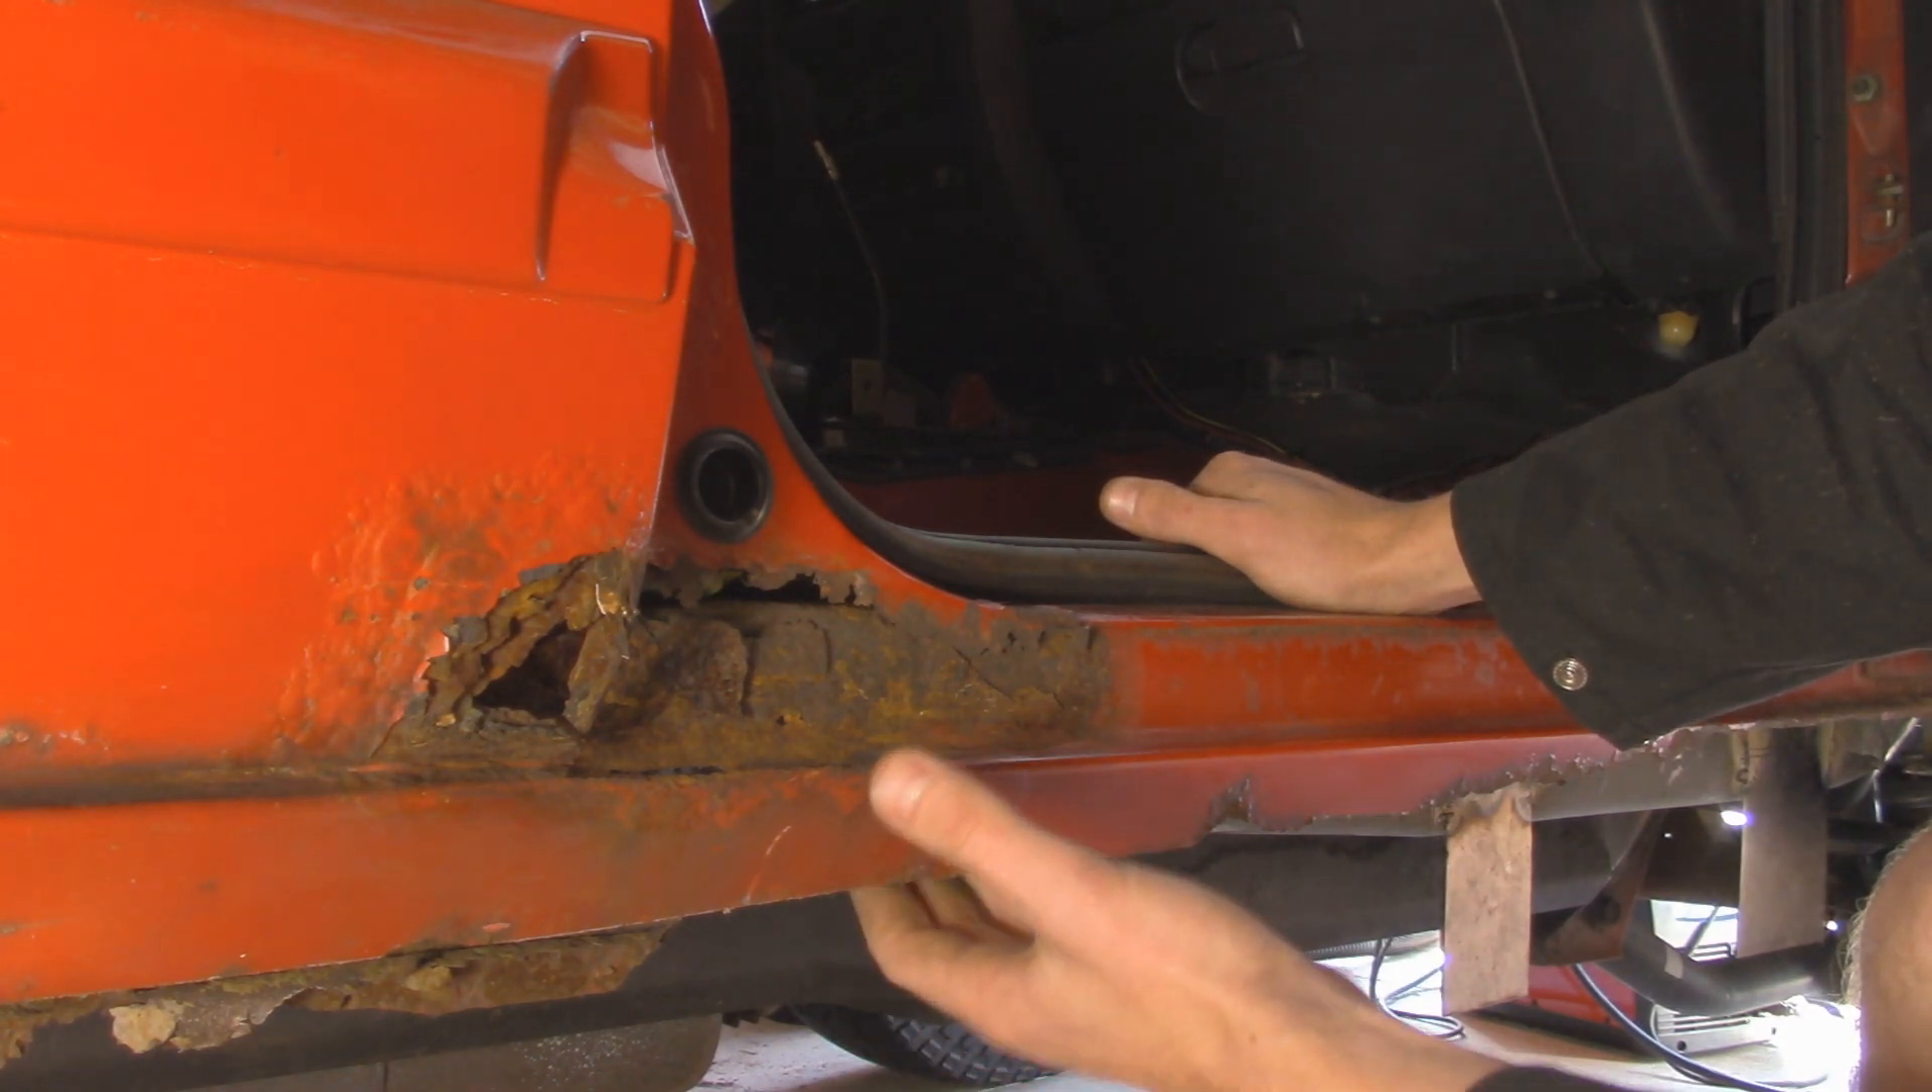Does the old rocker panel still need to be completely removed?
Yes.